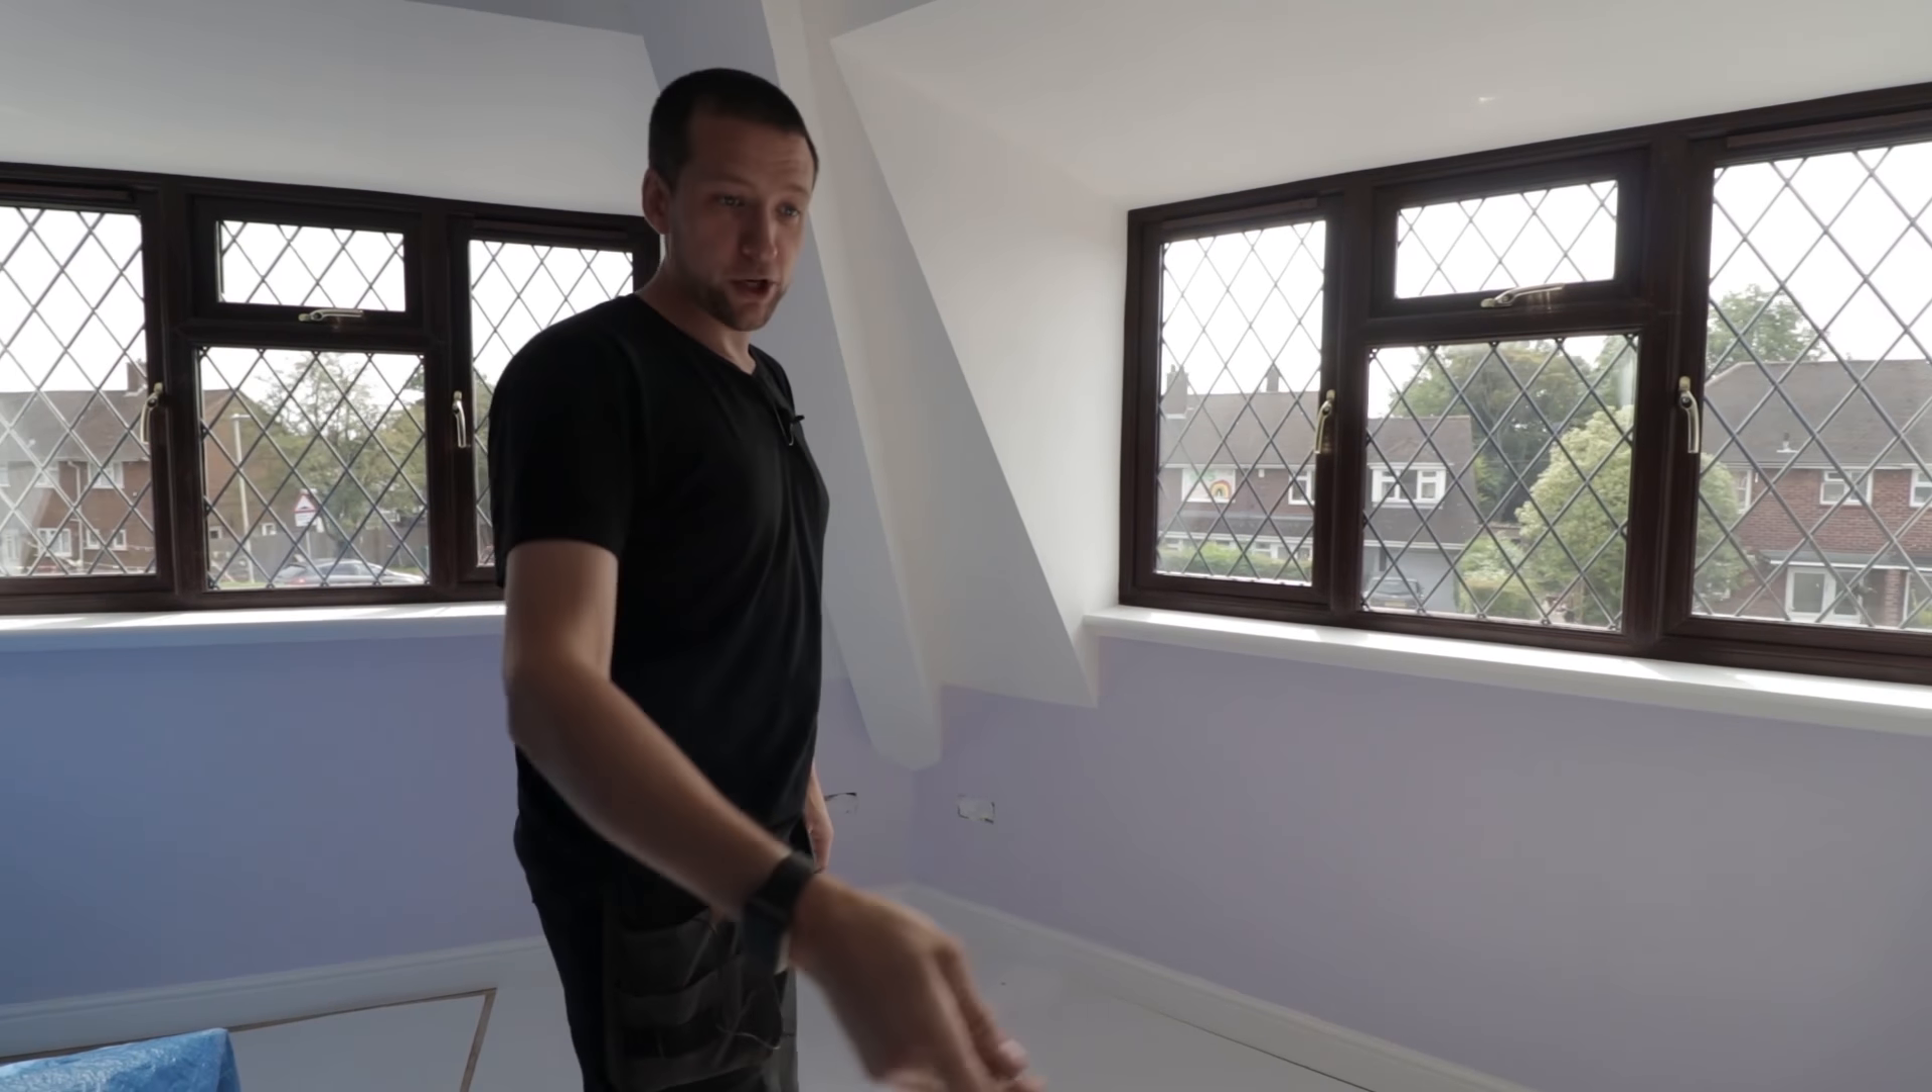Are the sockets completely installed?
No.